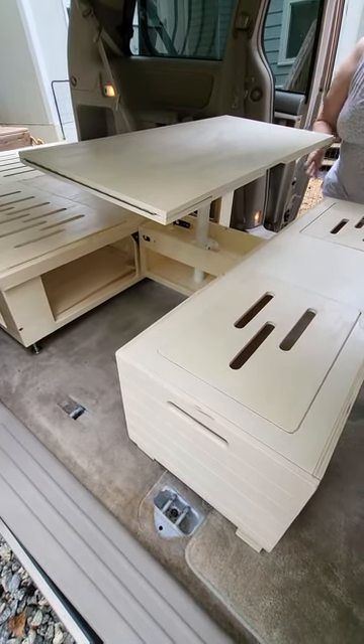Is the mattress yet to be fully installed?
Yes.